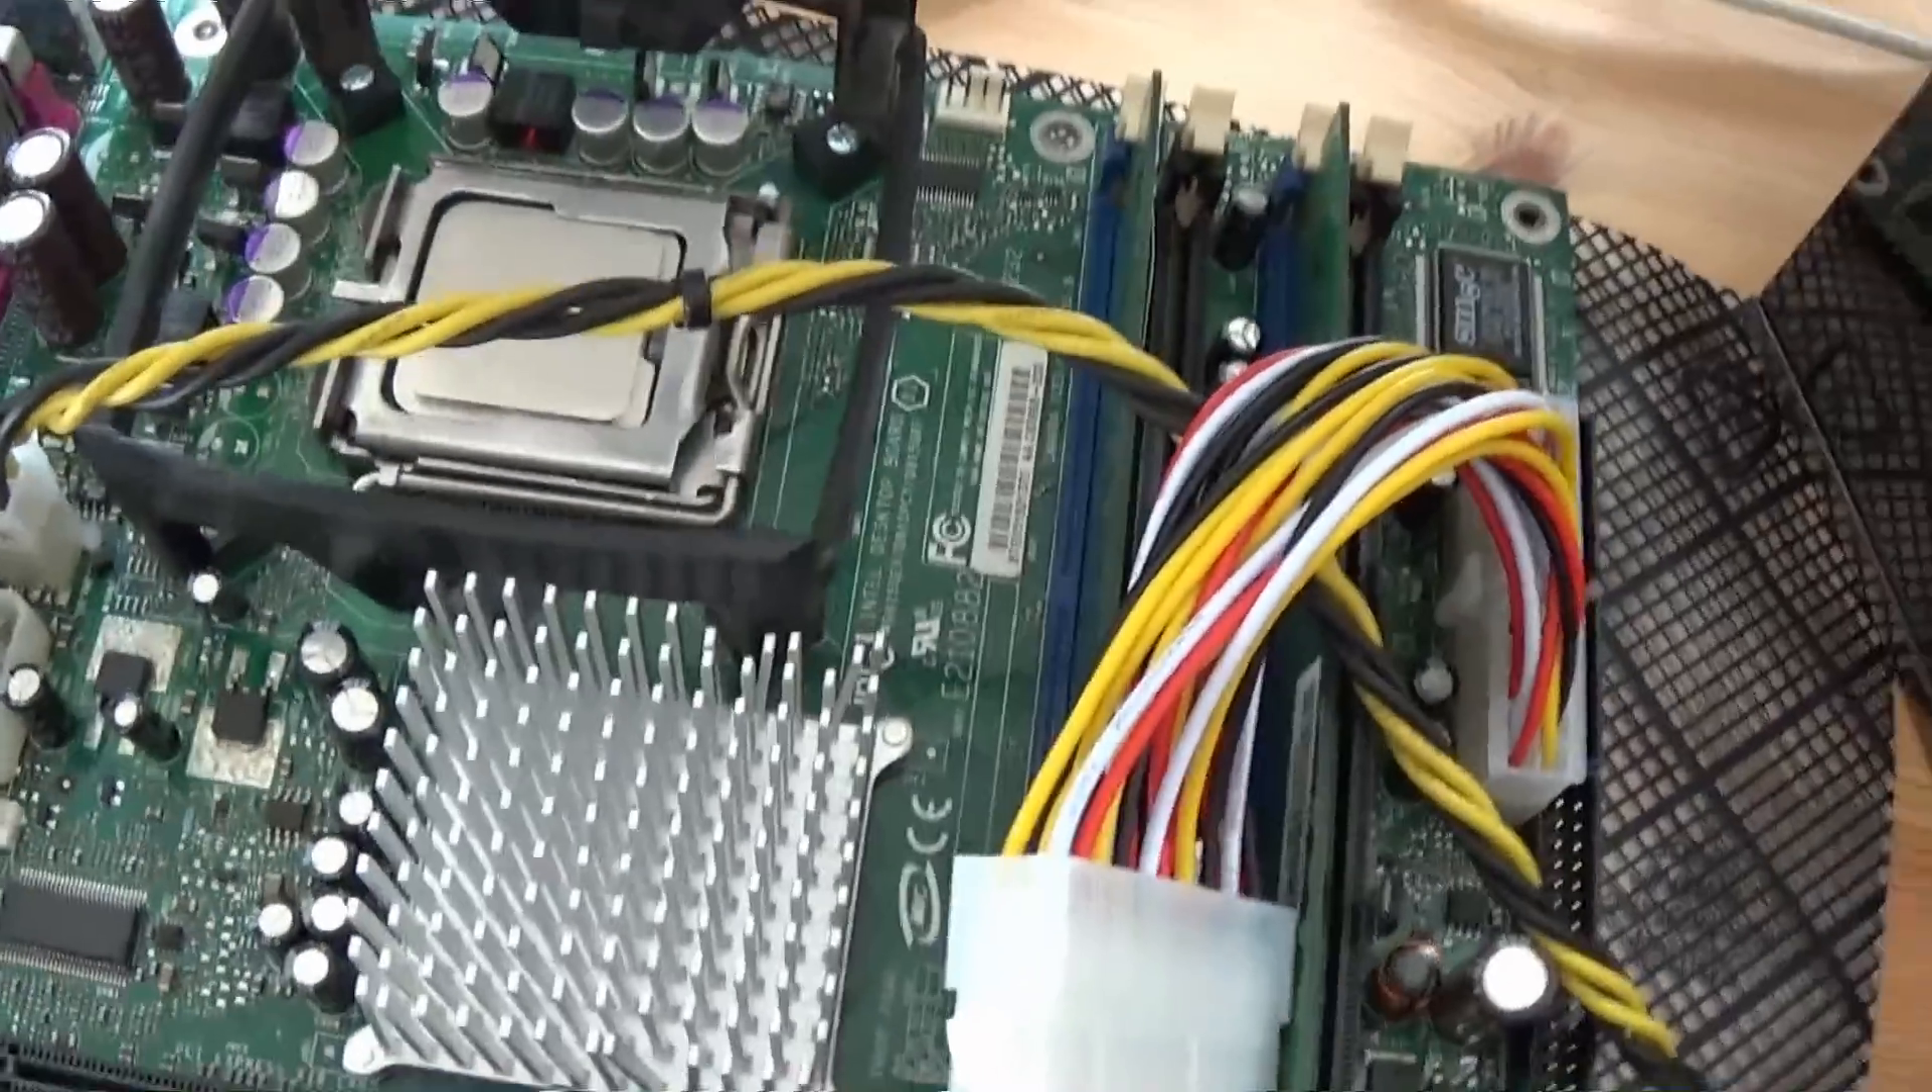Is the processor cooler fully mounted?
No.